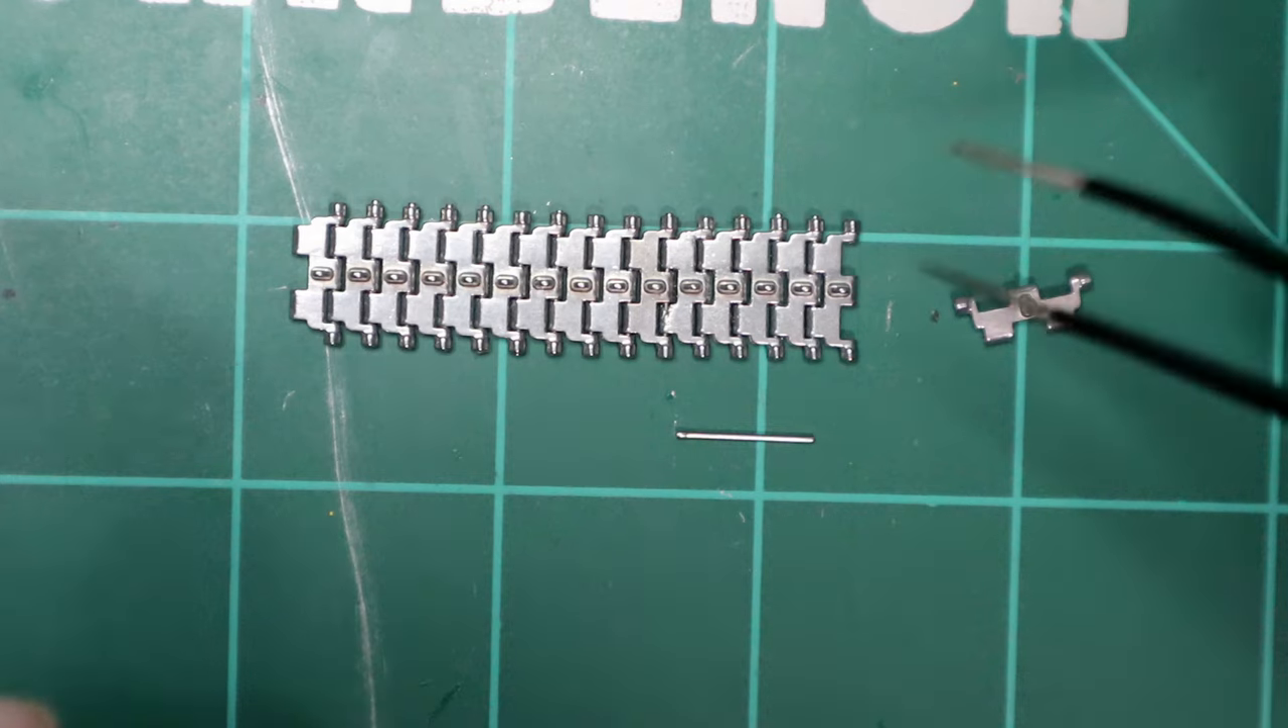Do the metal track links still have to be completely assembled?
Yes.